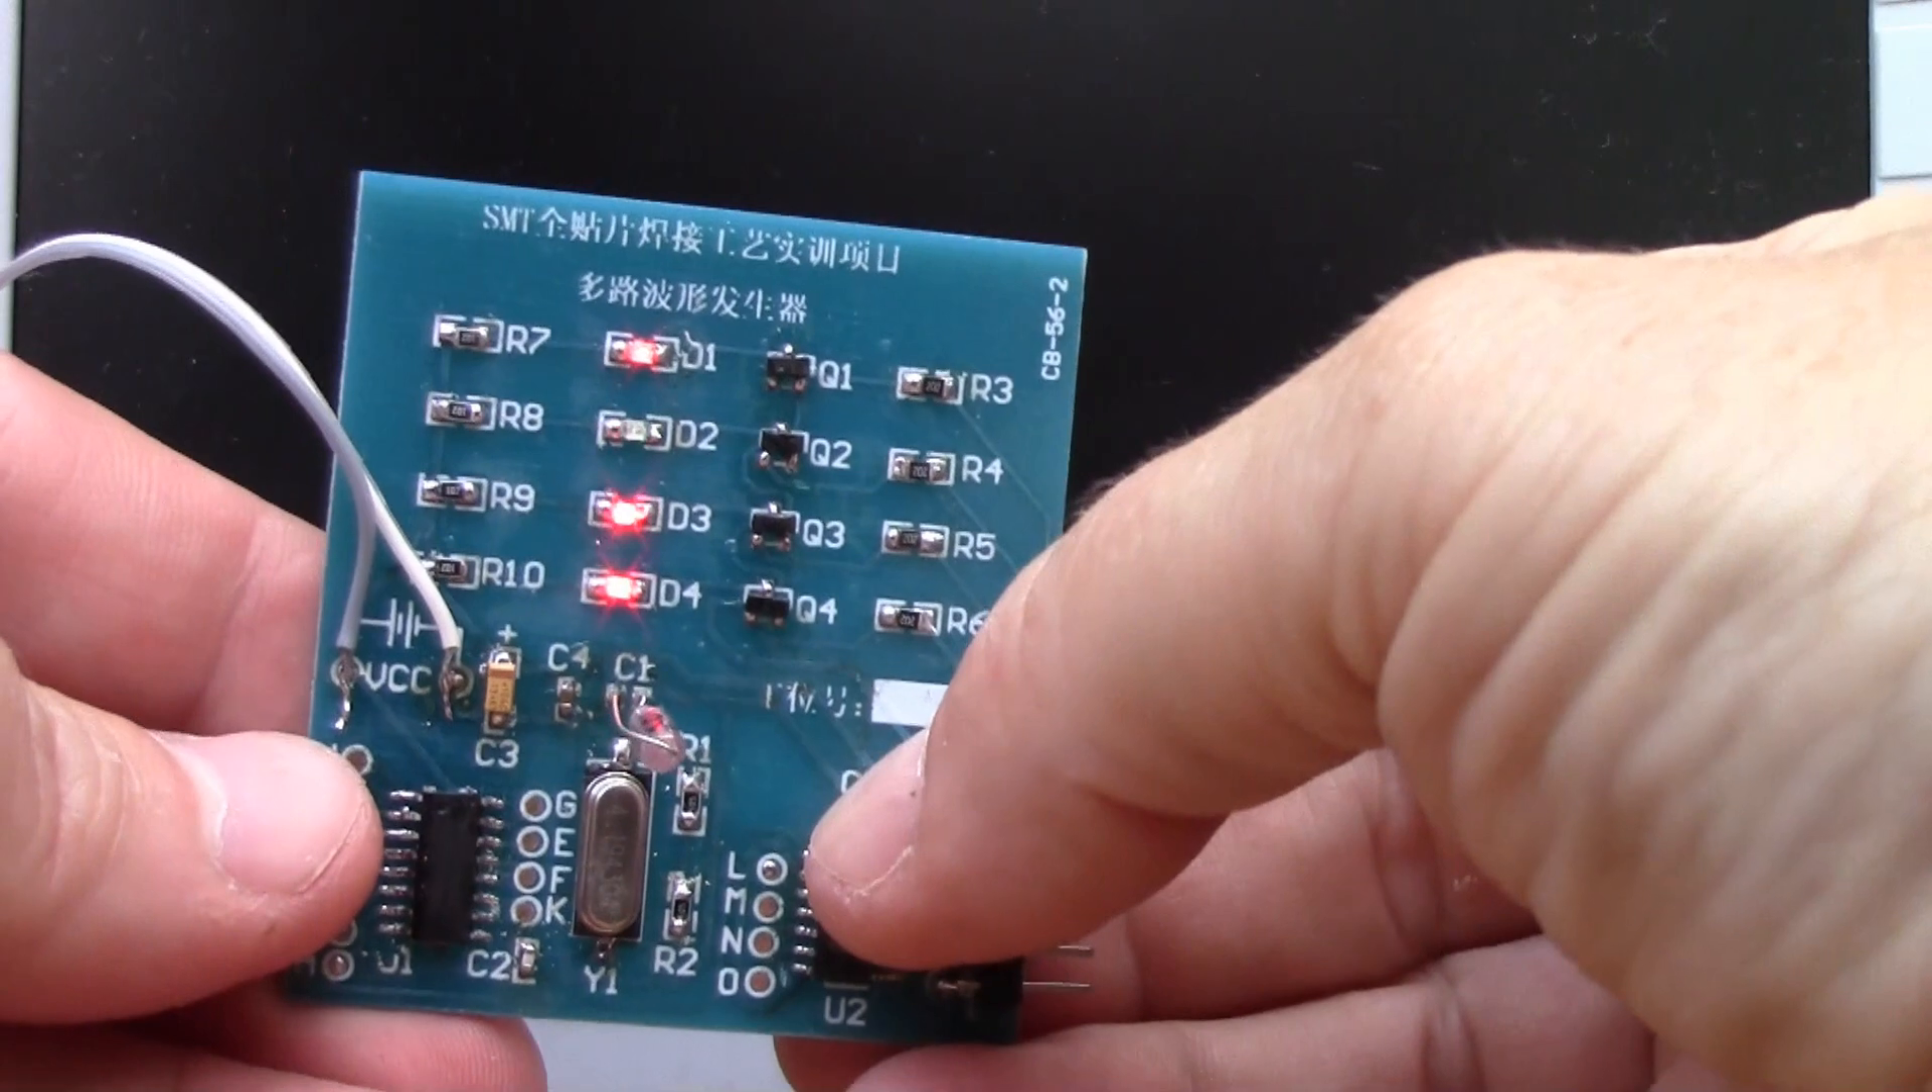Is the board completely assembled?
Yes.